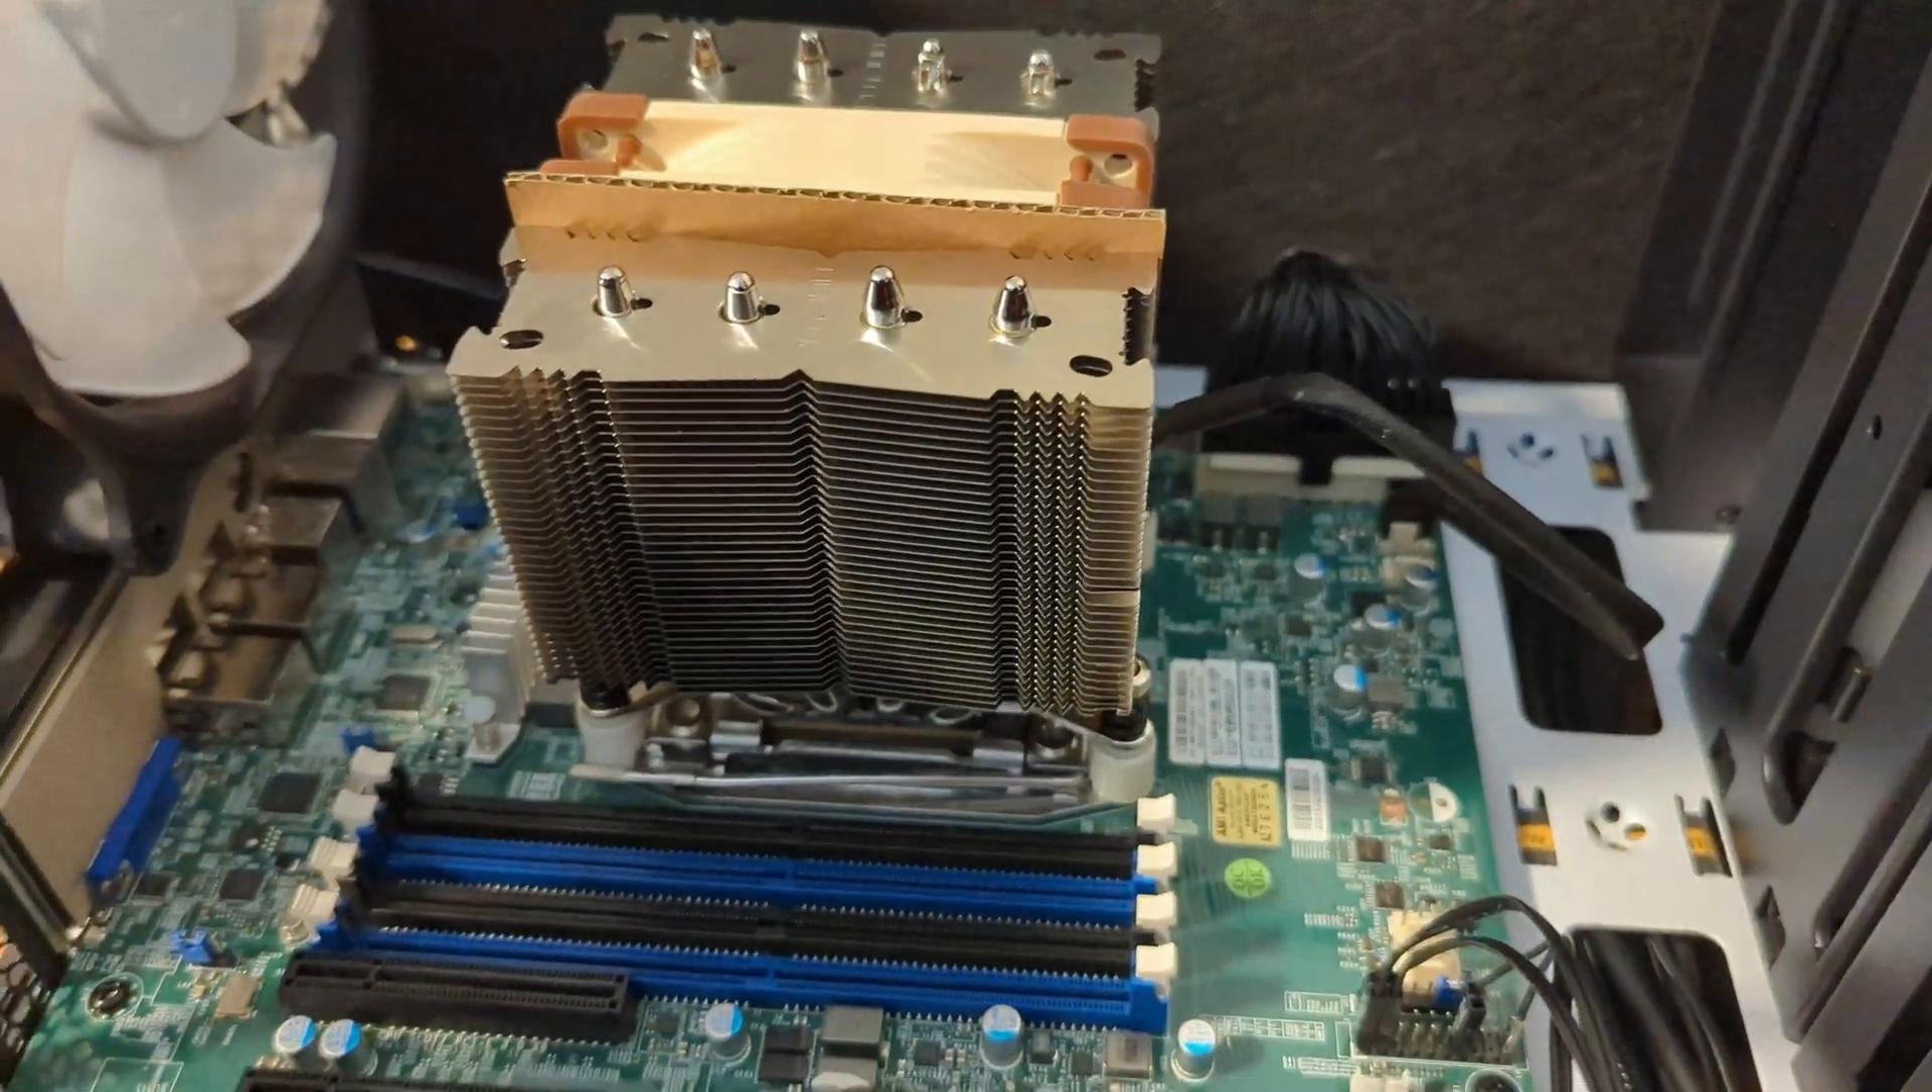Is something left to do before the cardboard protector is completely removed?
Yes.